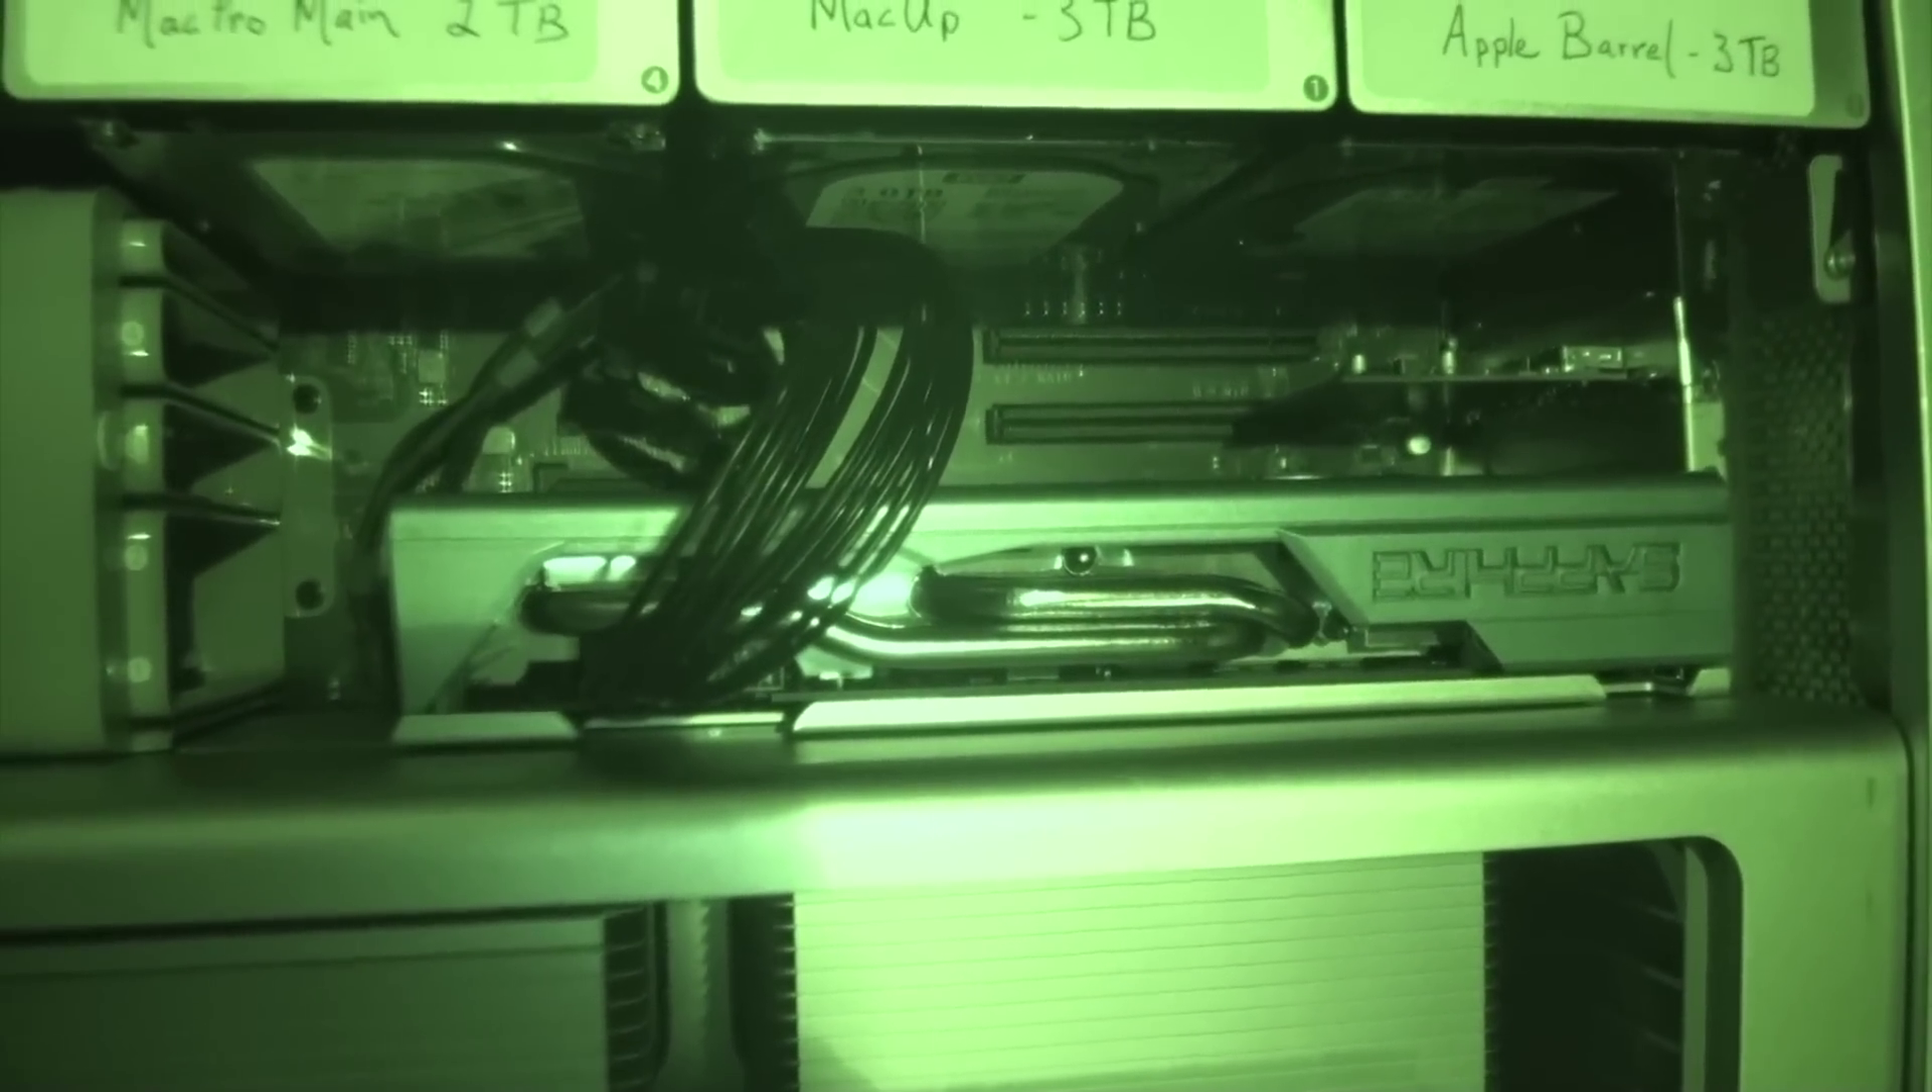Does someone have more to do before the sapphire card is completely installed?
No.